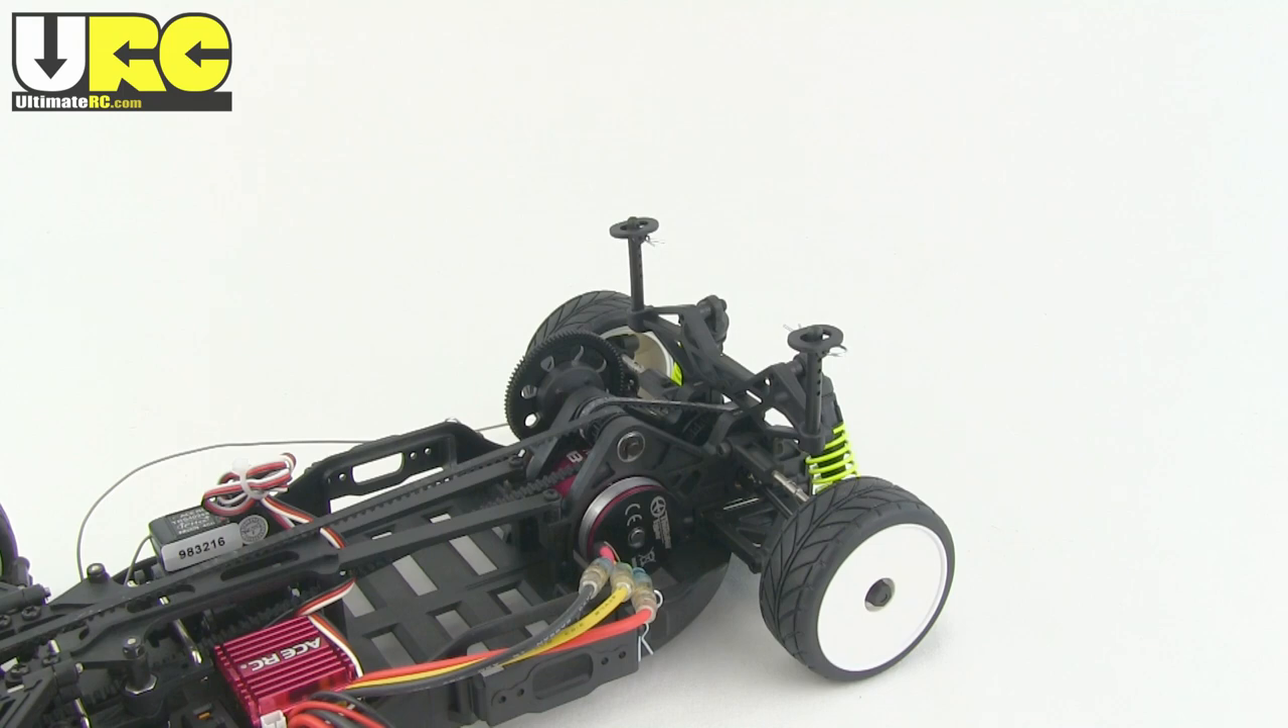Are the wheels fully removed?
No.